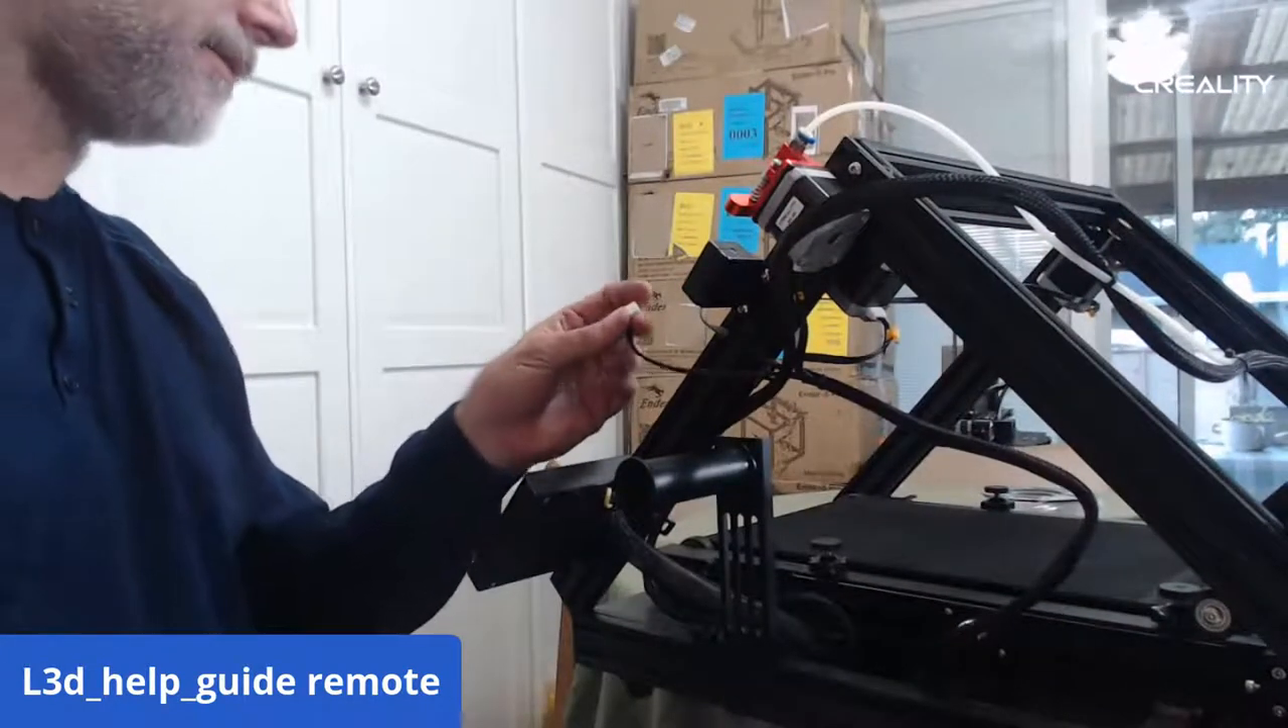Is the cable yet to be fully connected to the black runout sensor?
Yes.